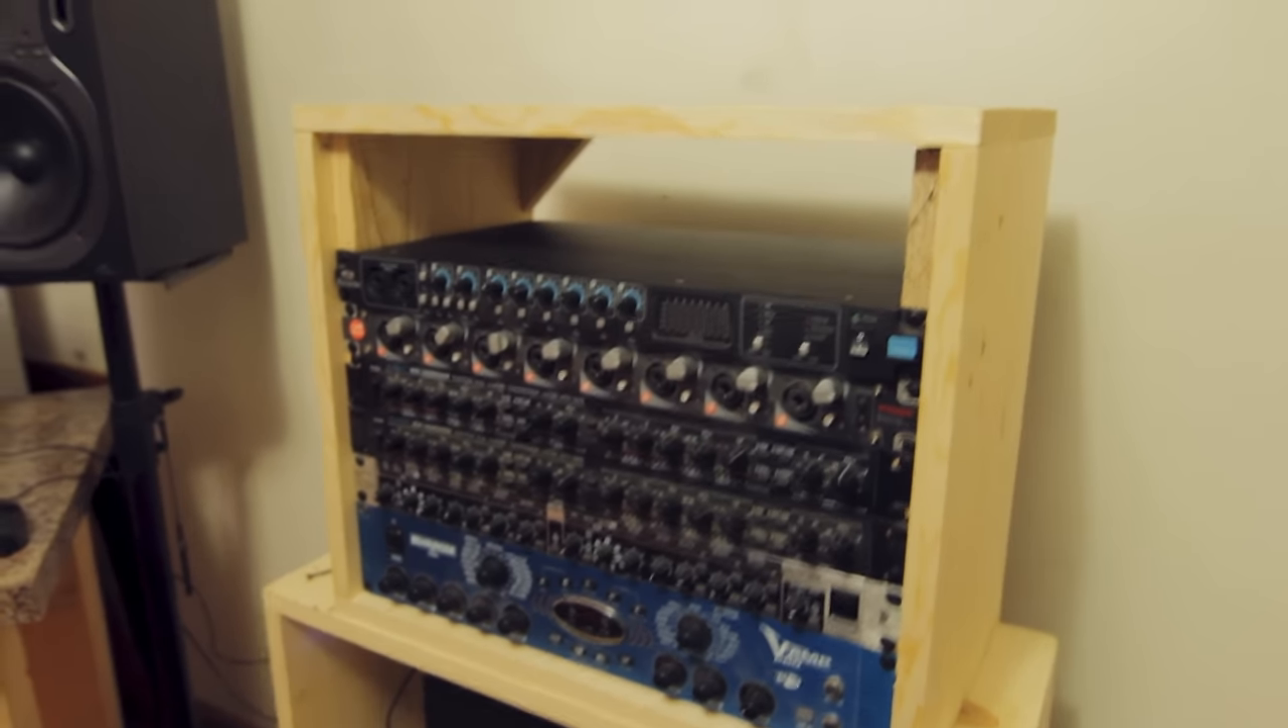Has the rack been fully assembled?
Yes.